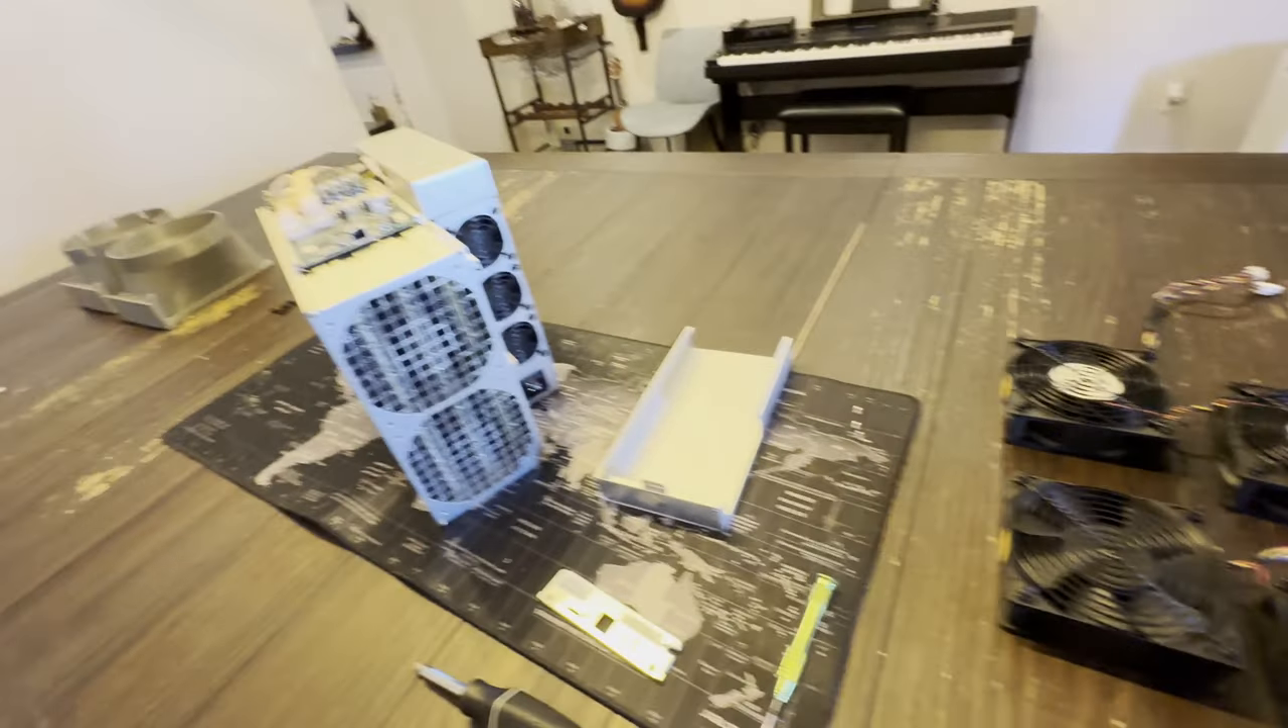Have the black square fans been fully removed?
Yes.